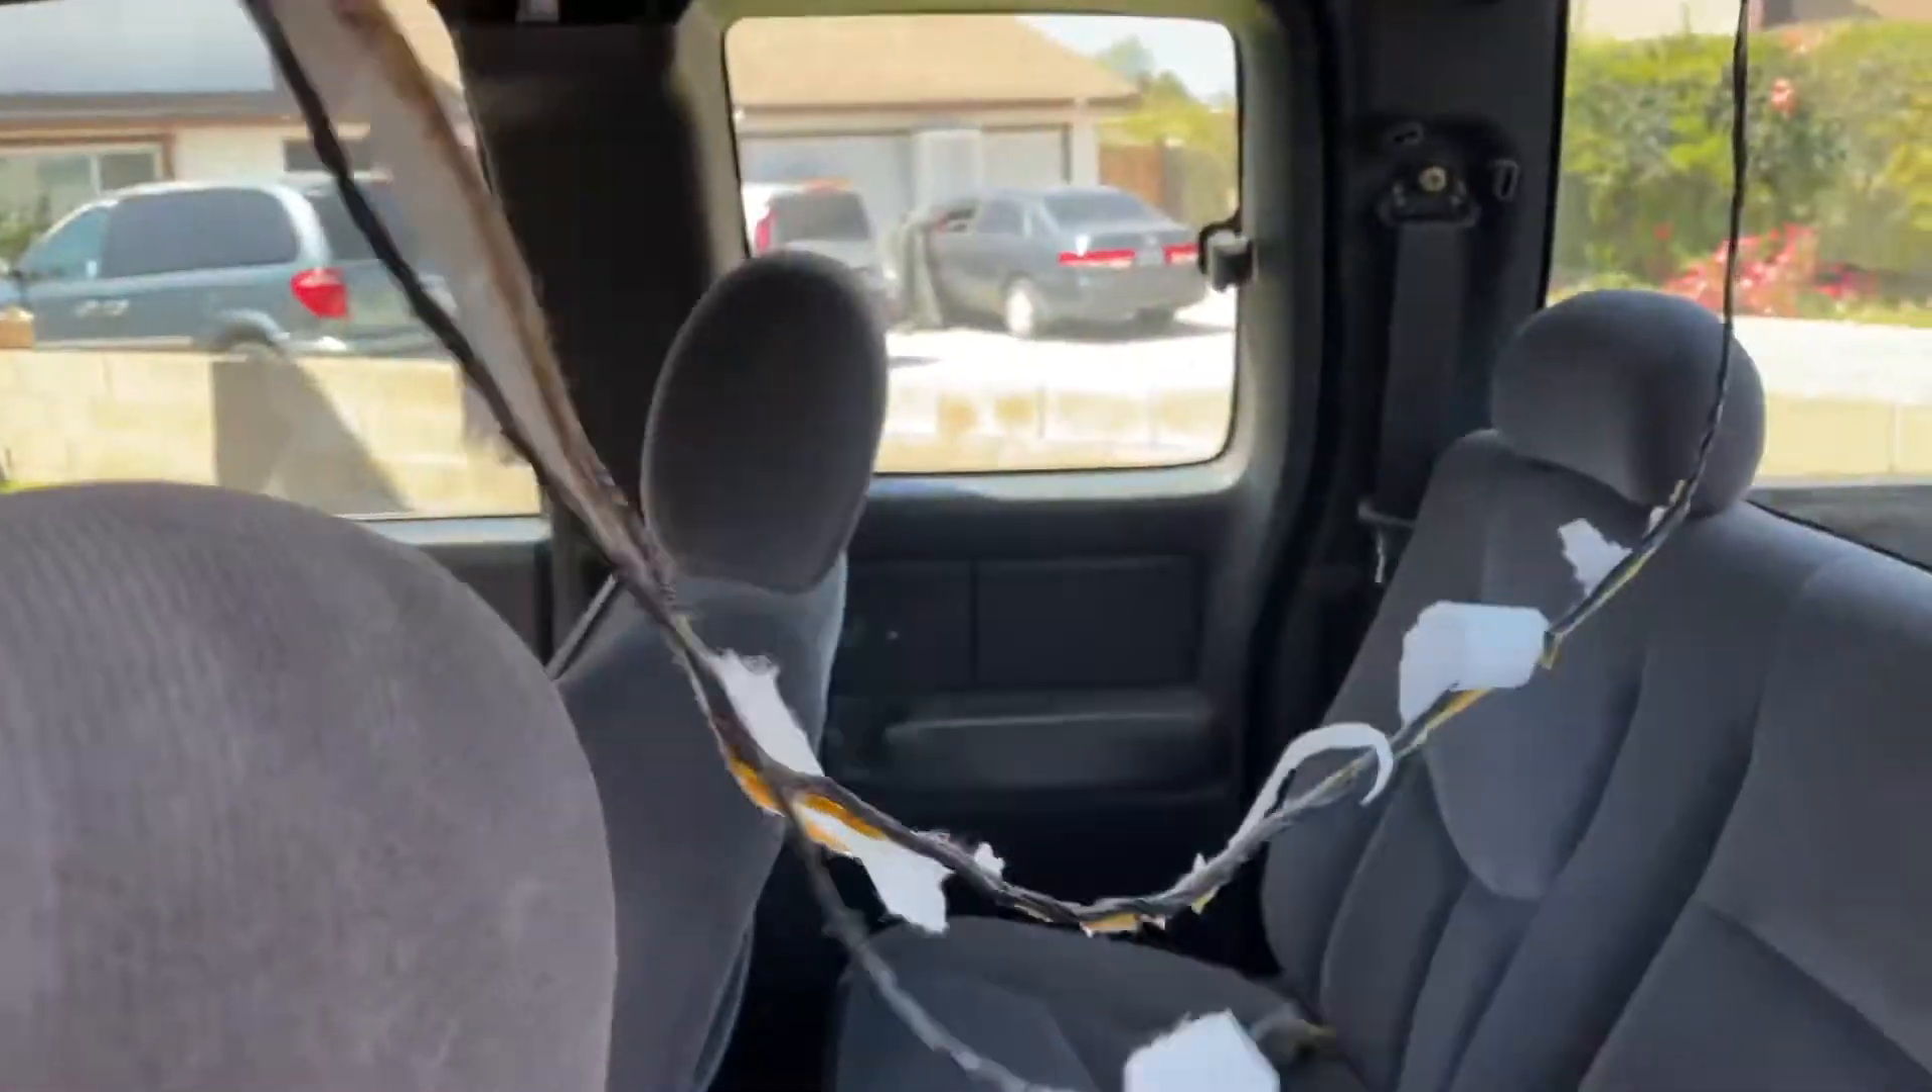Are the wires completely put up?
No.